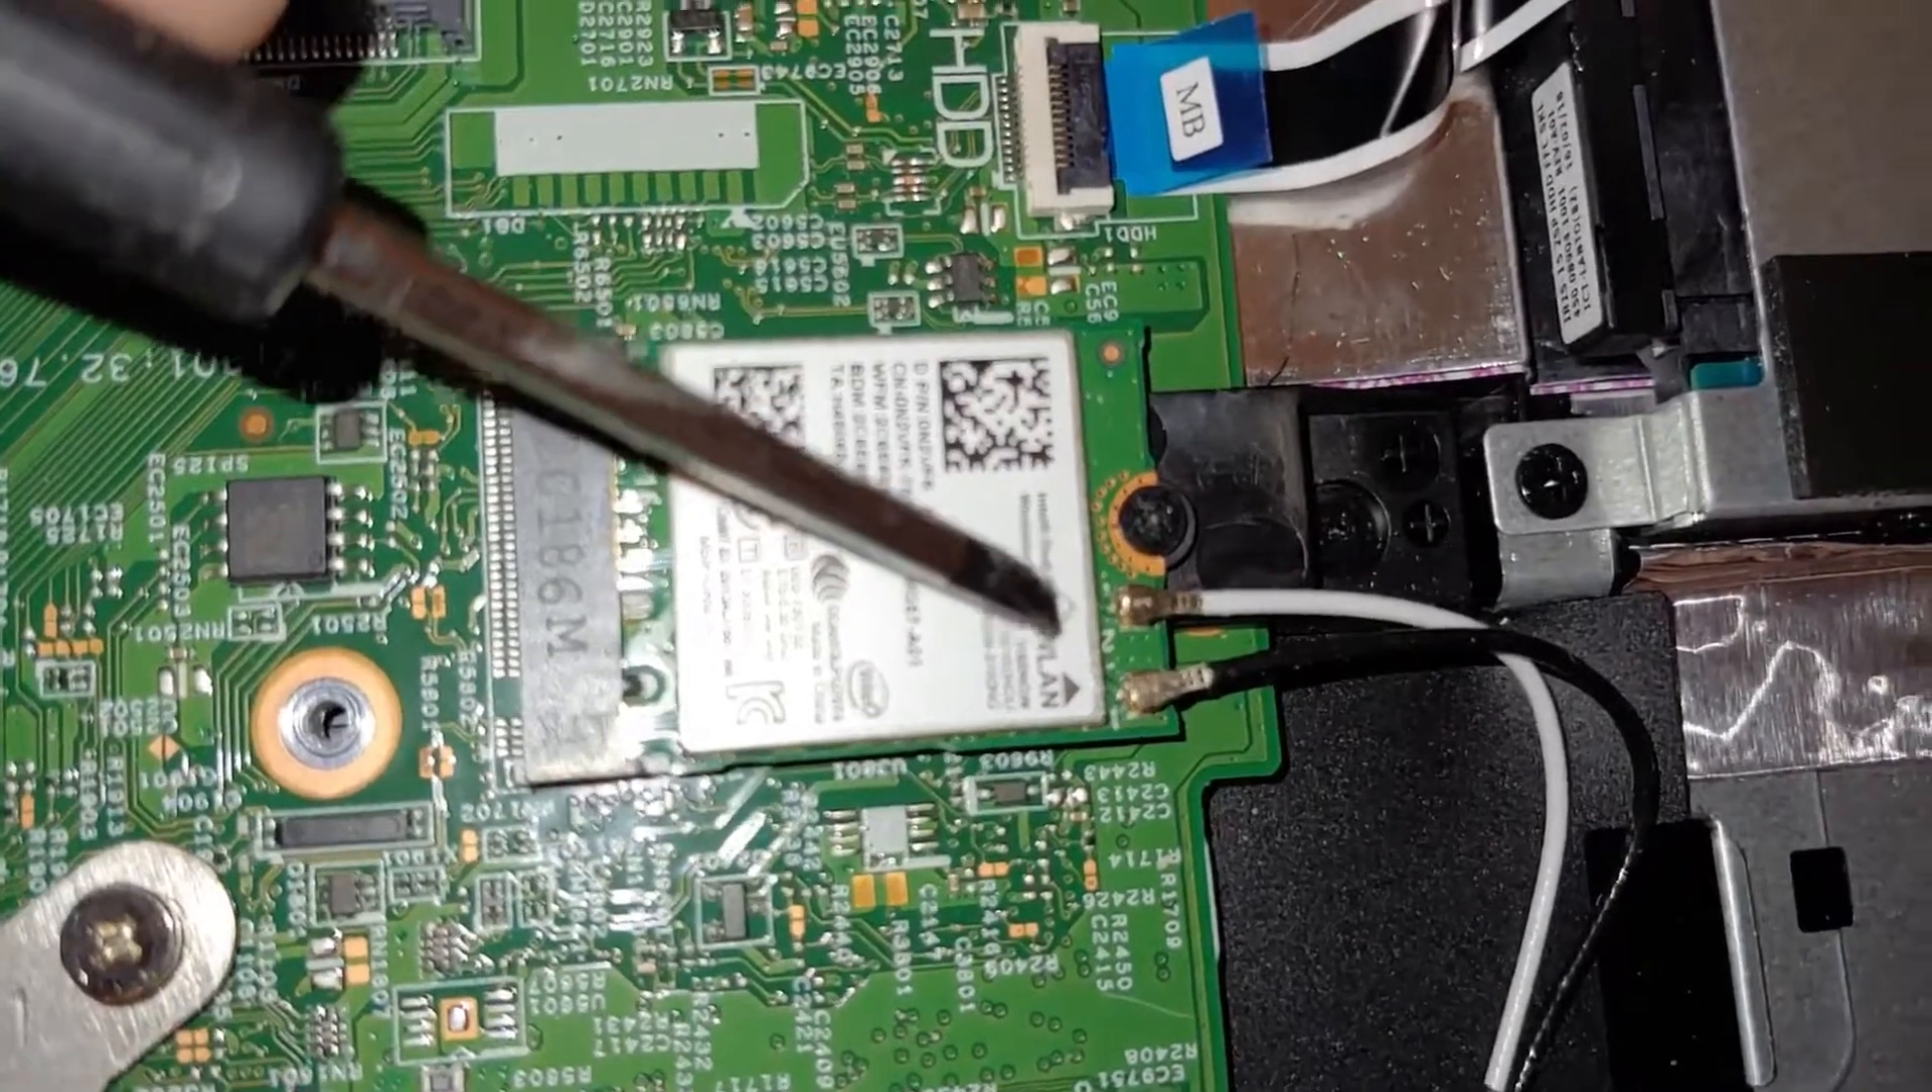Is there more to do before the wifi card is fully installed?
No.